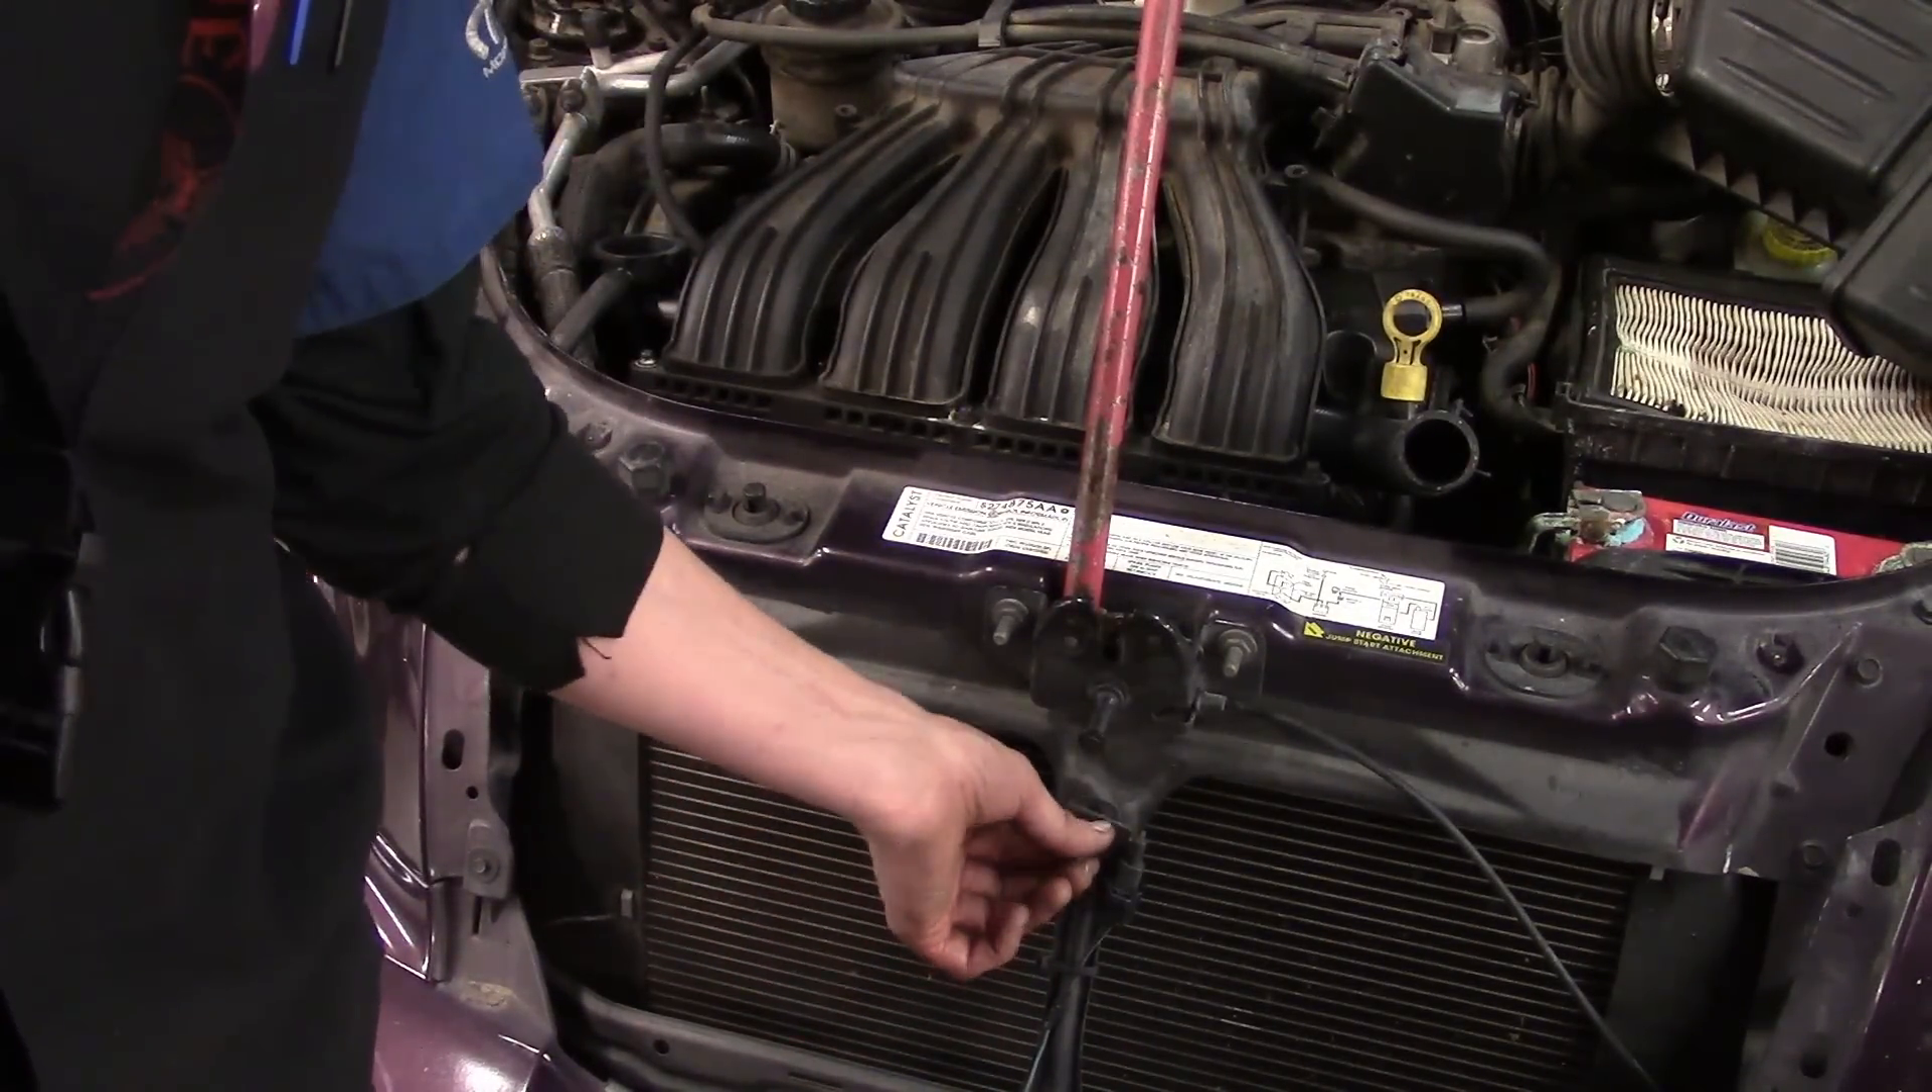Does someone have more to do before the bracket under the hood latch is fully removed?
Yes.